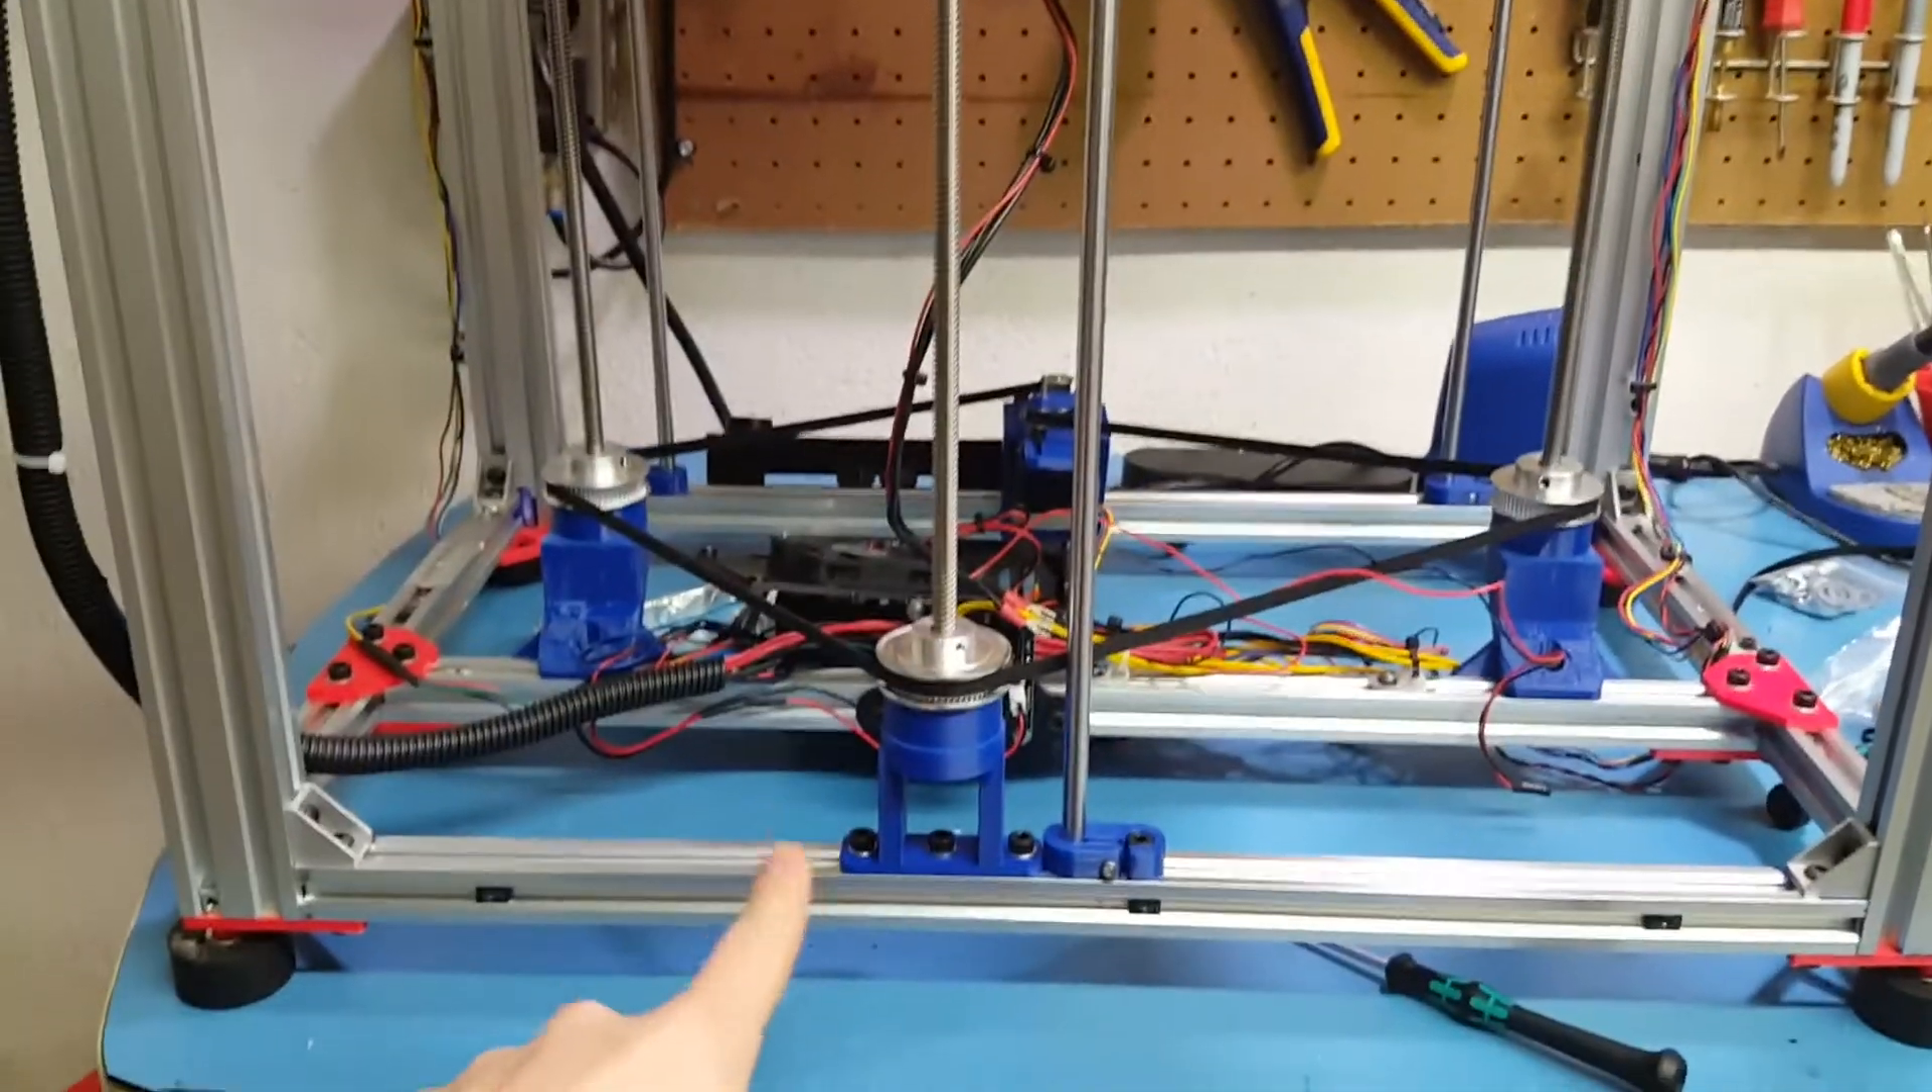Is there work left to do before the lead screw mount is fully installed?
No.